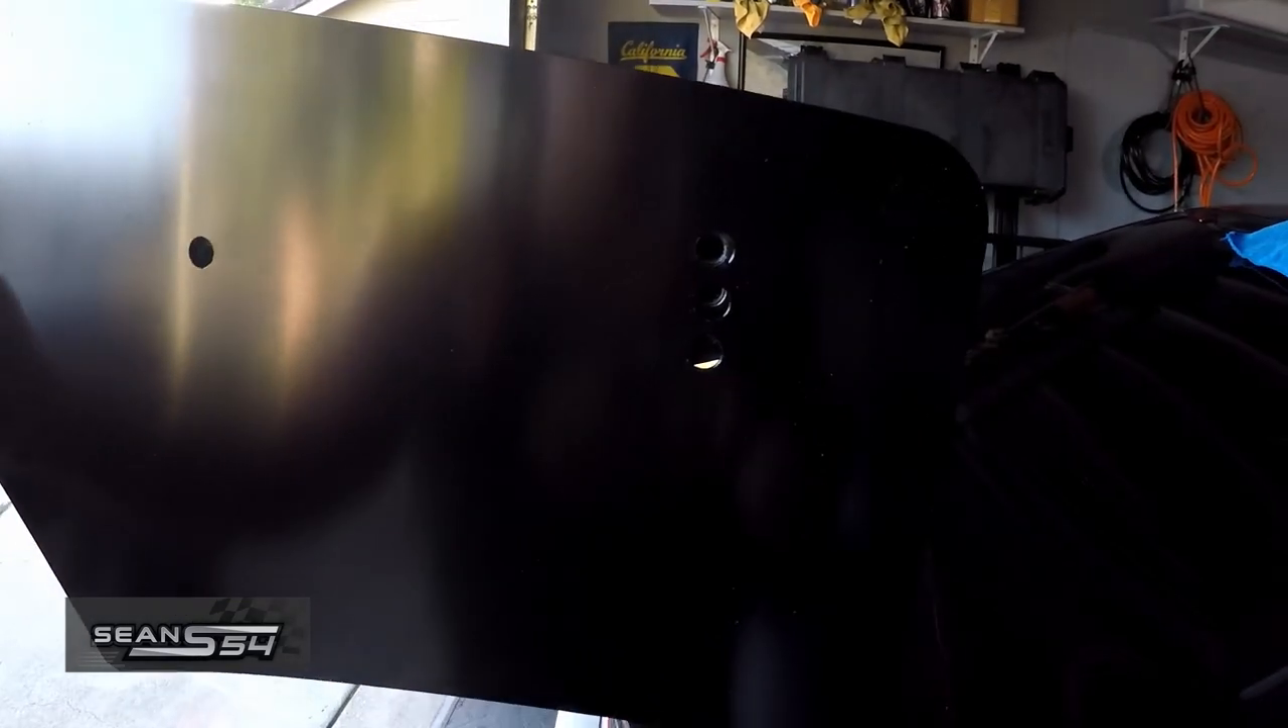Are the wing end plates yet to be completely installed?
Yes.